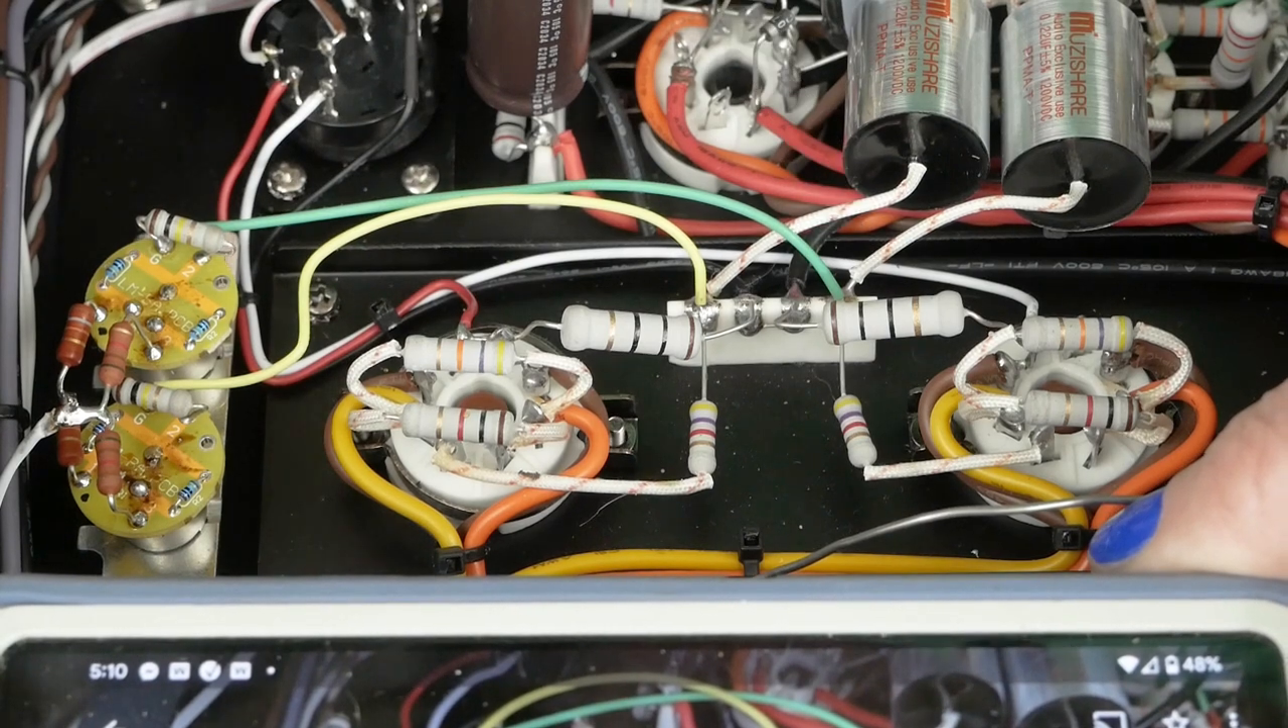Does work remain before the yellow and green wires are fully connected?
No.